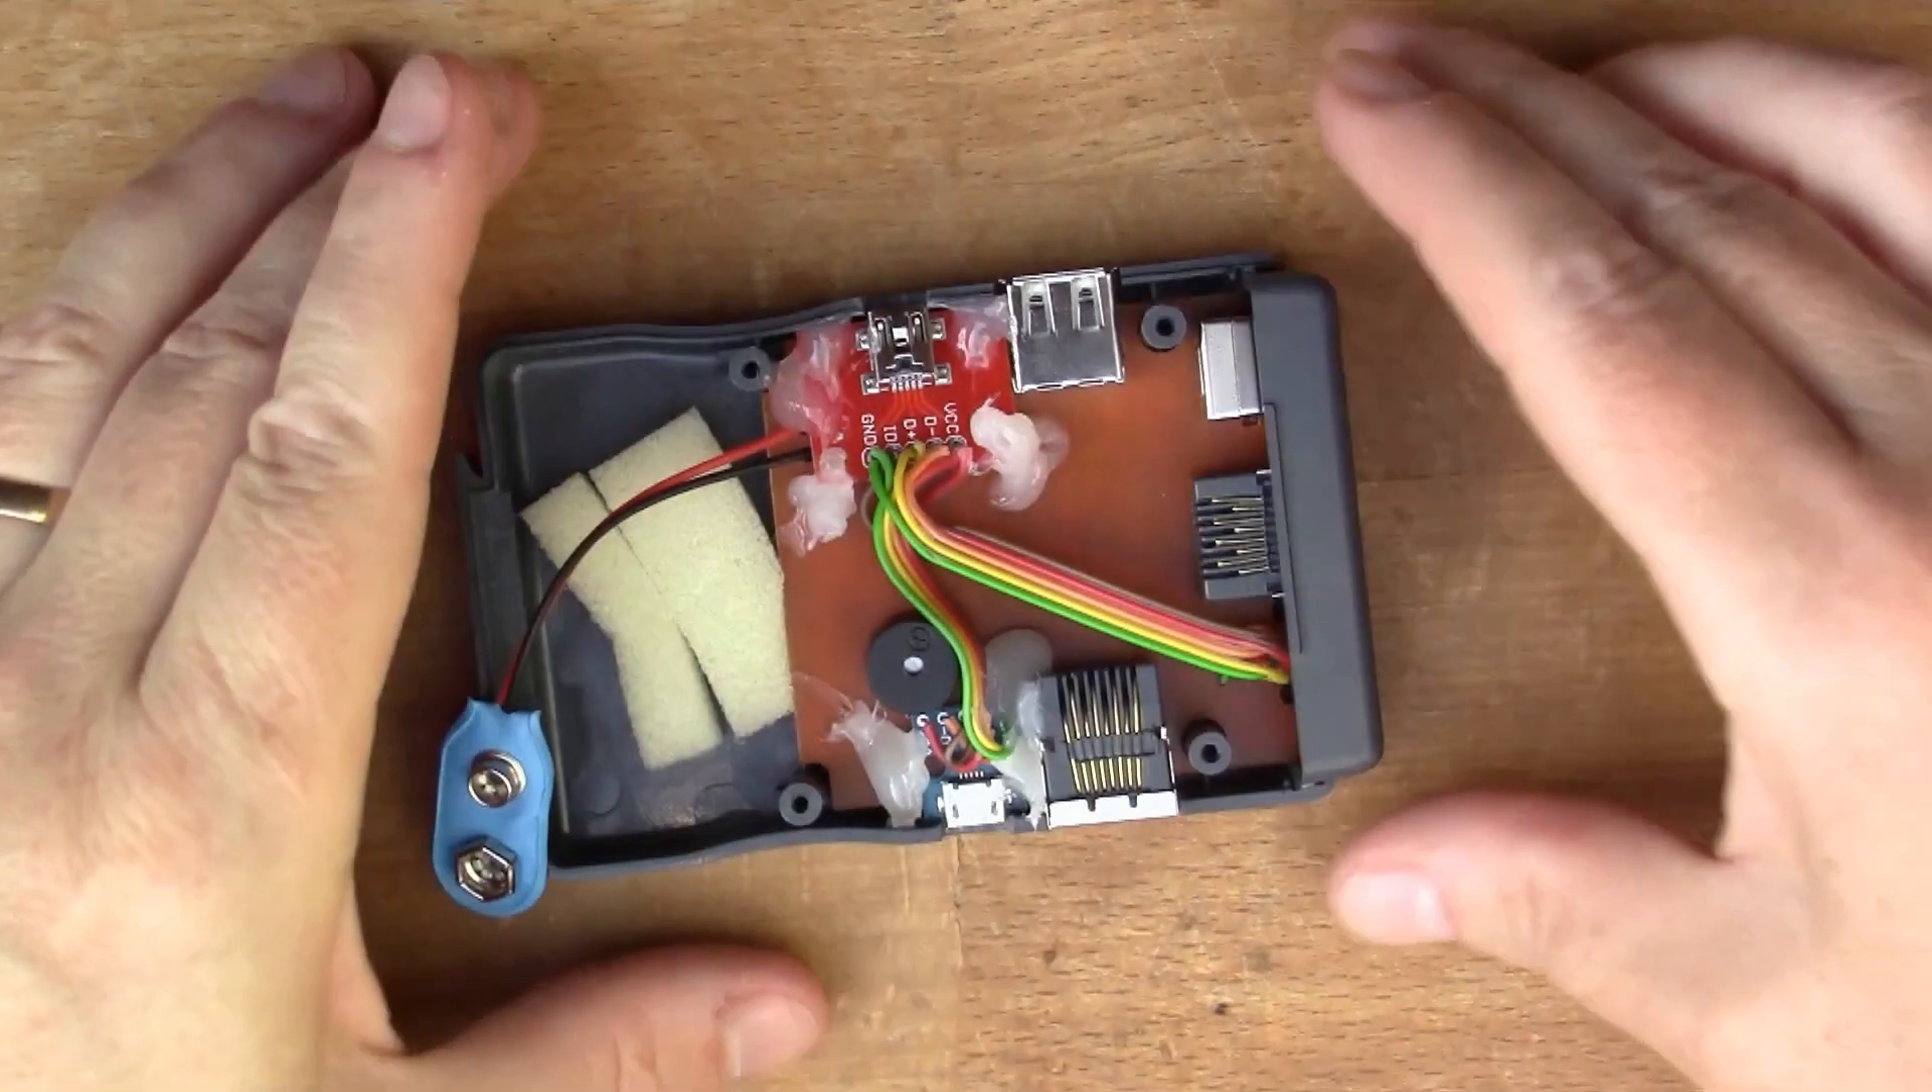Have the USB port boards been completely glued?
Yes.